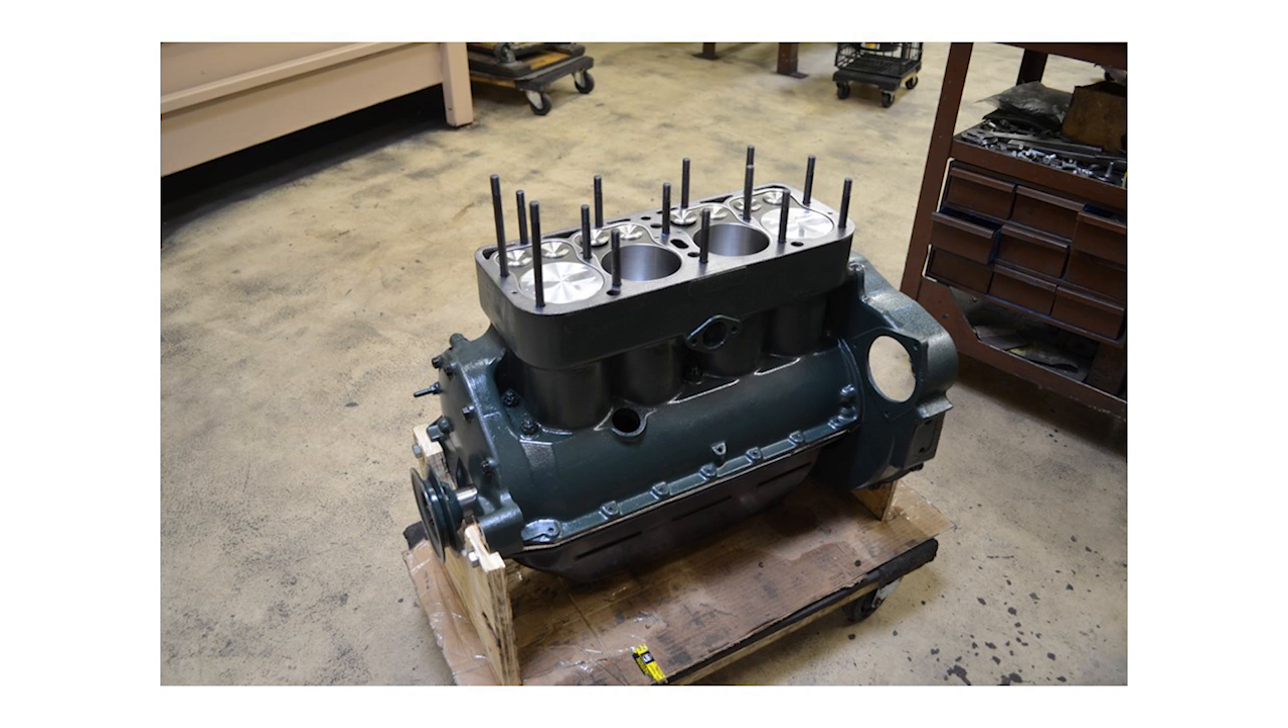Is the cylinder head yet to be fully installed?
Yes.